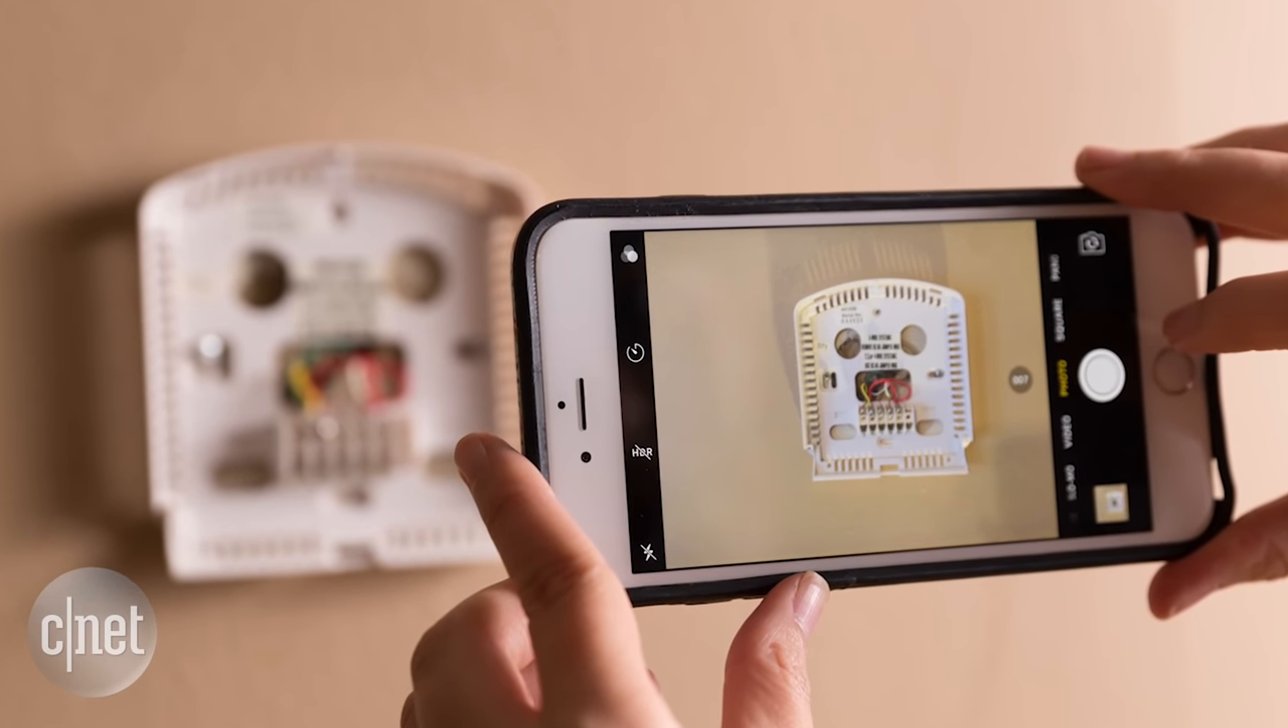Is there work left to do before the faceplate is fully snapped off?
No.